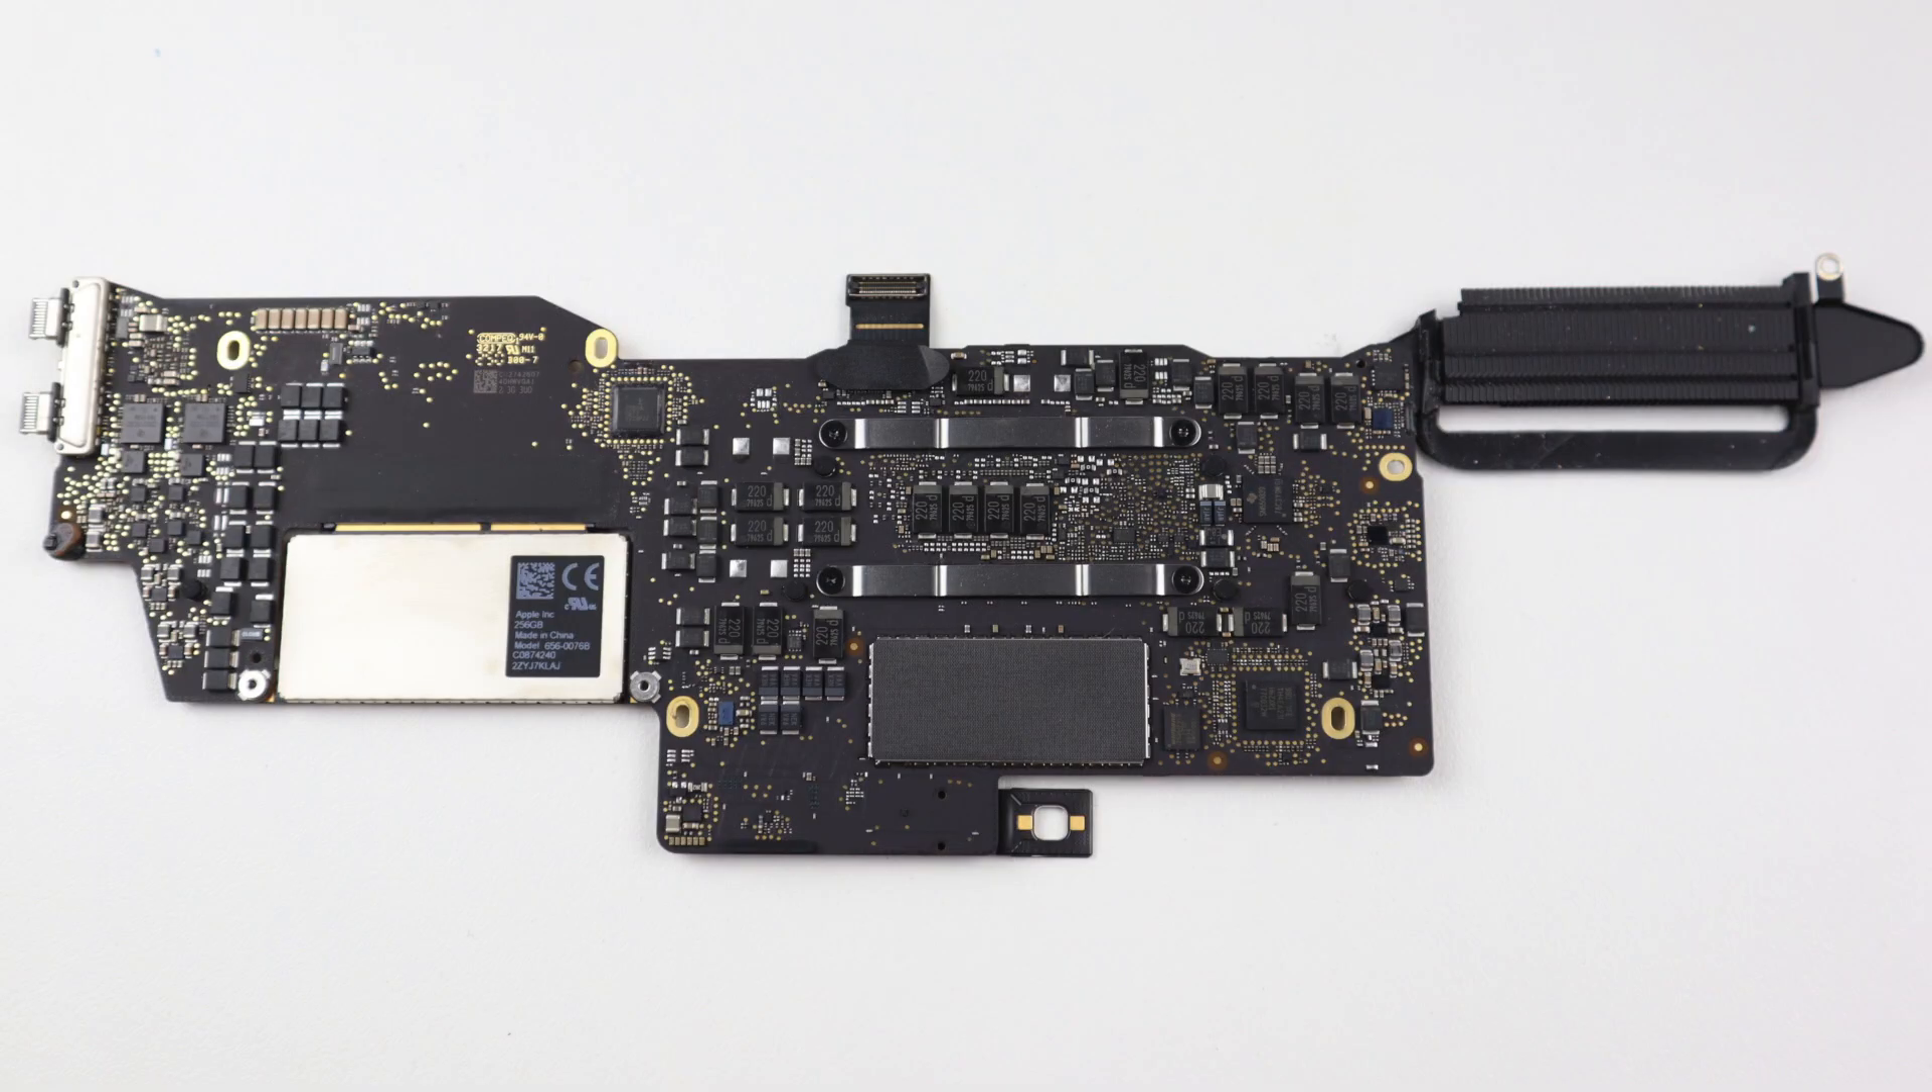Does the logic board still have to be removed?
No.